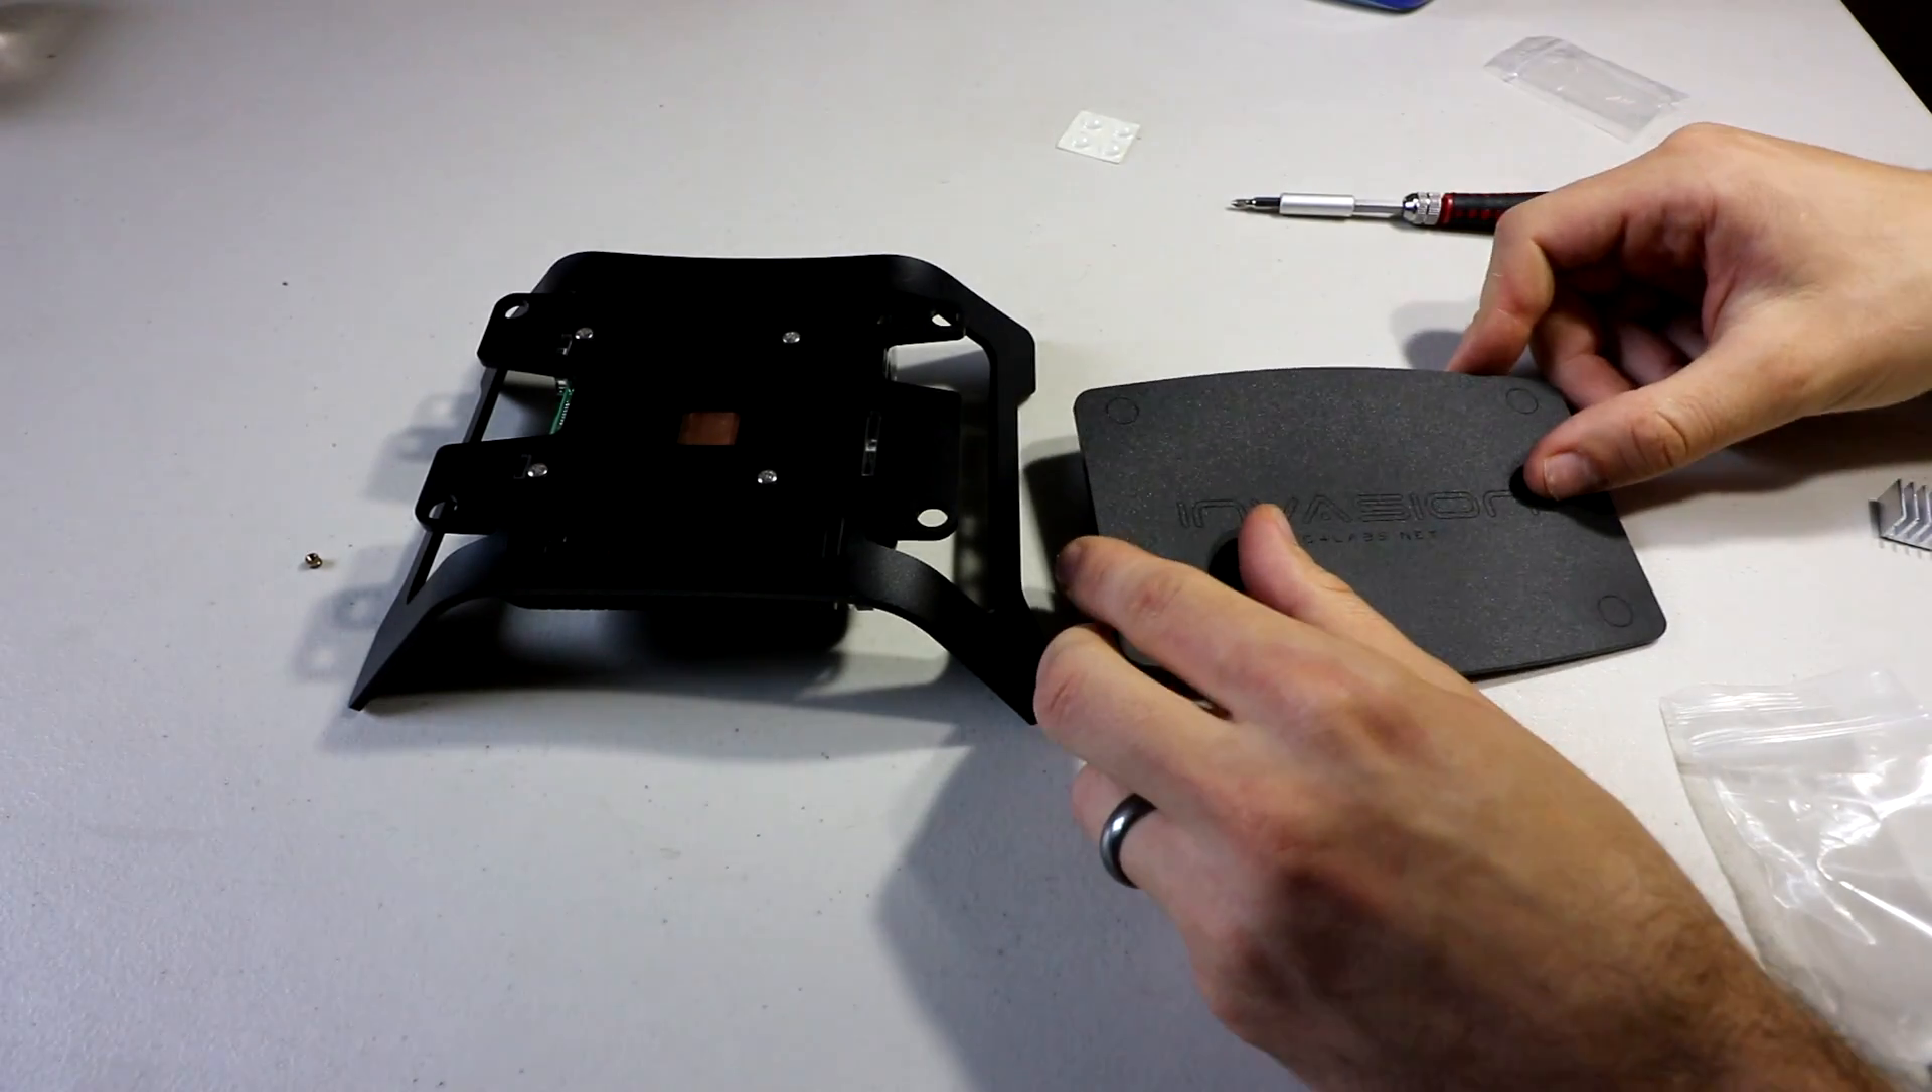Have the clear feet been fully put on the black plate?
No.